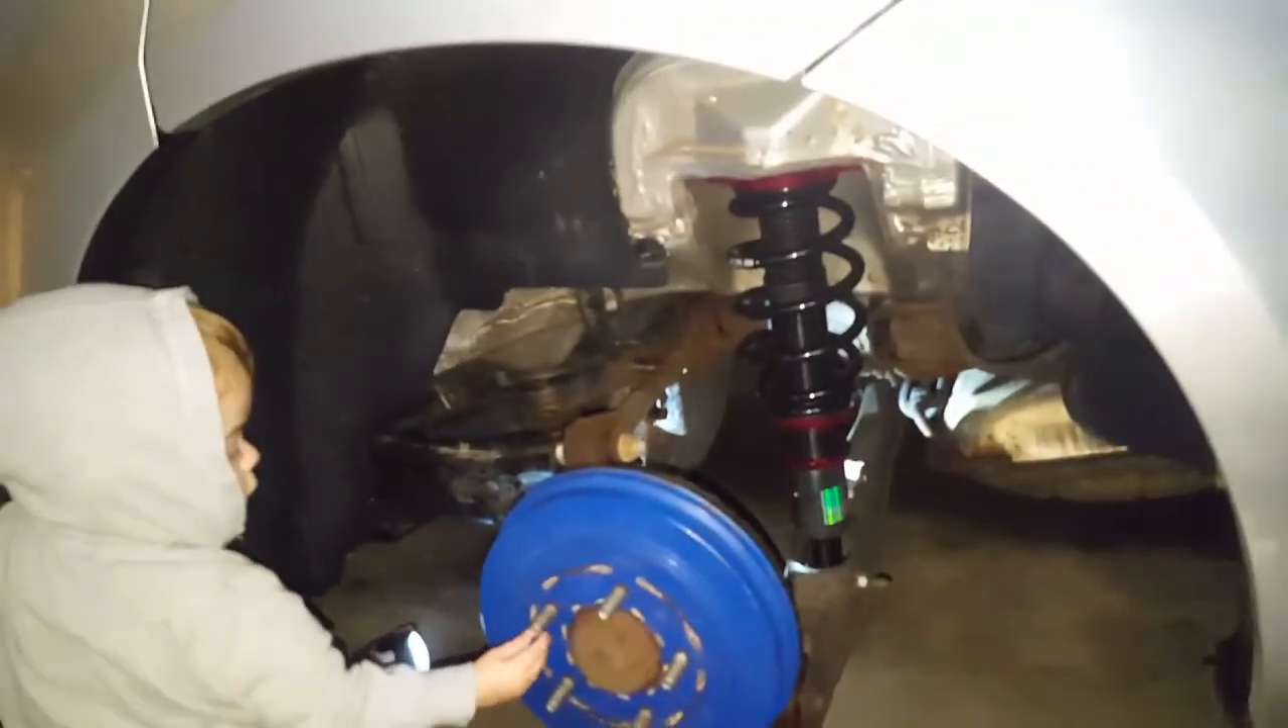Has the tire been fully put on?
No.